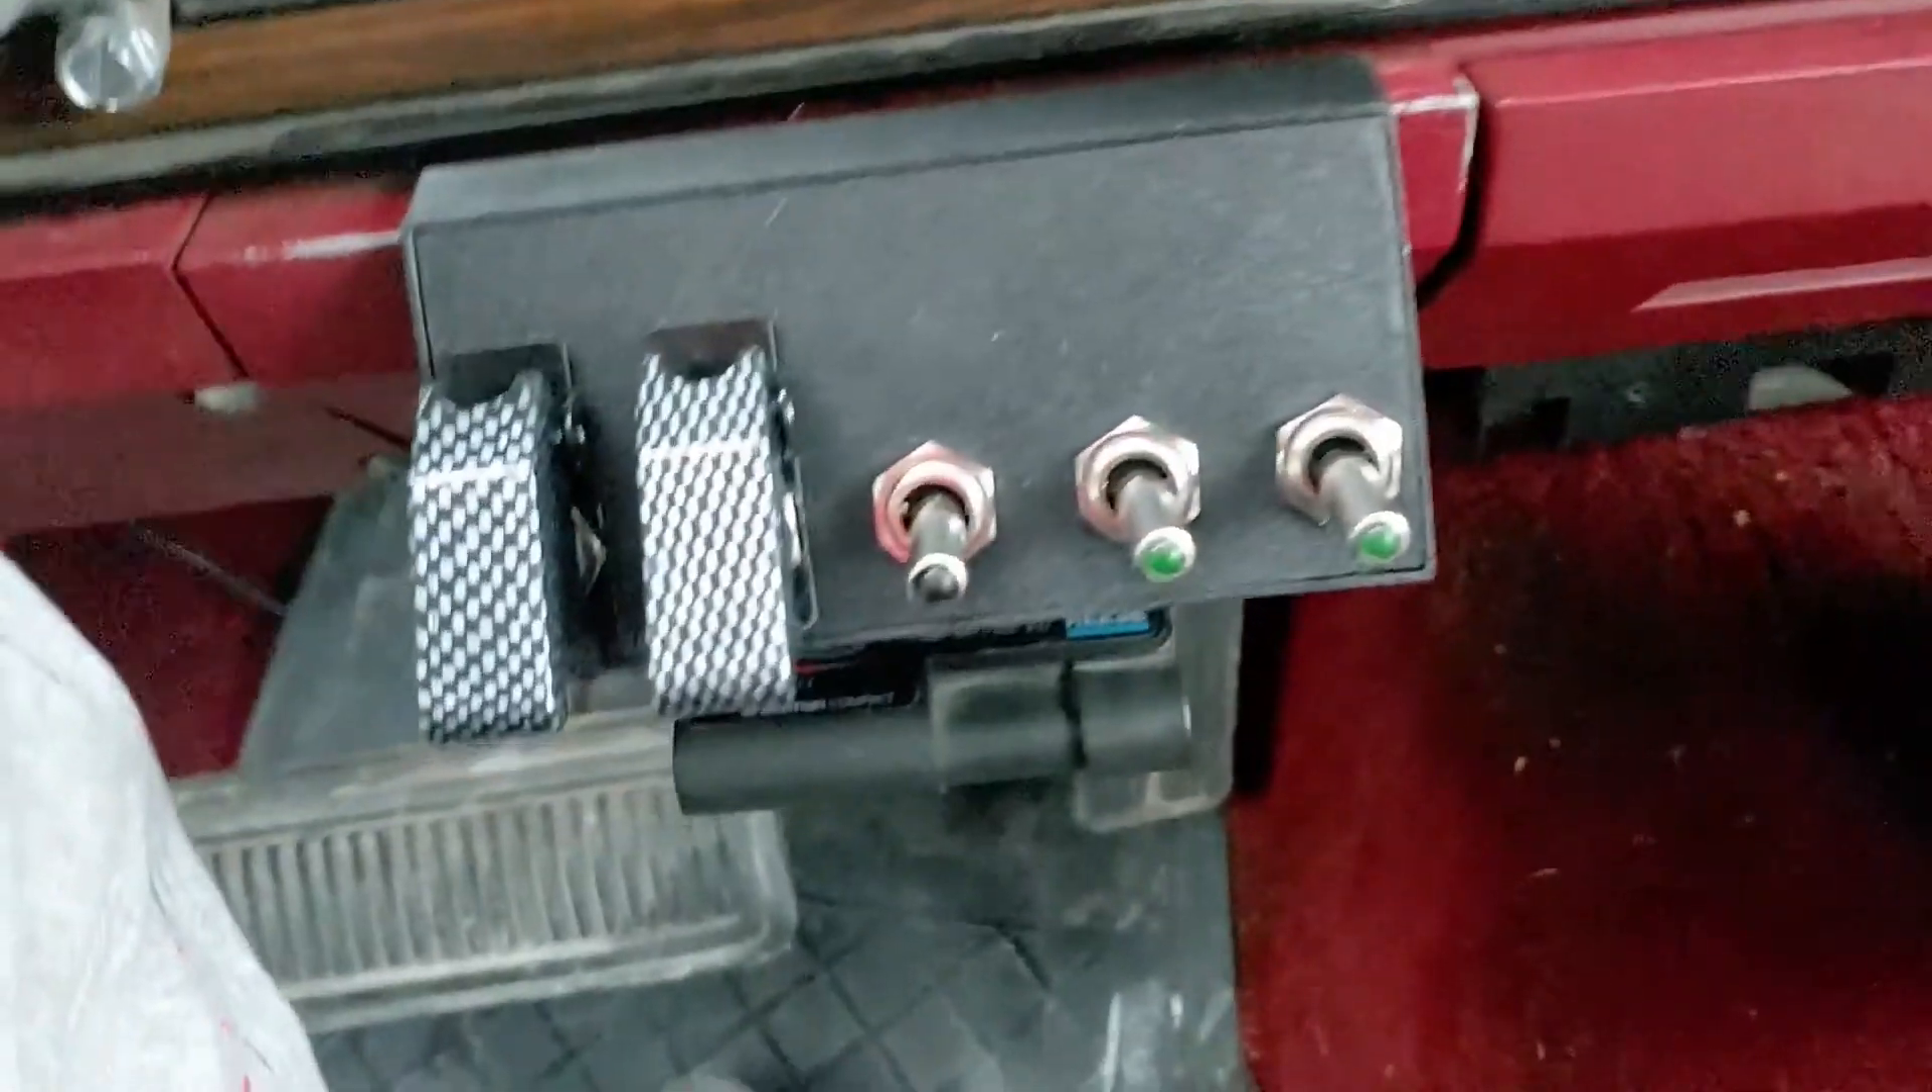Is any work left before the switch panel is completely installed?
No.